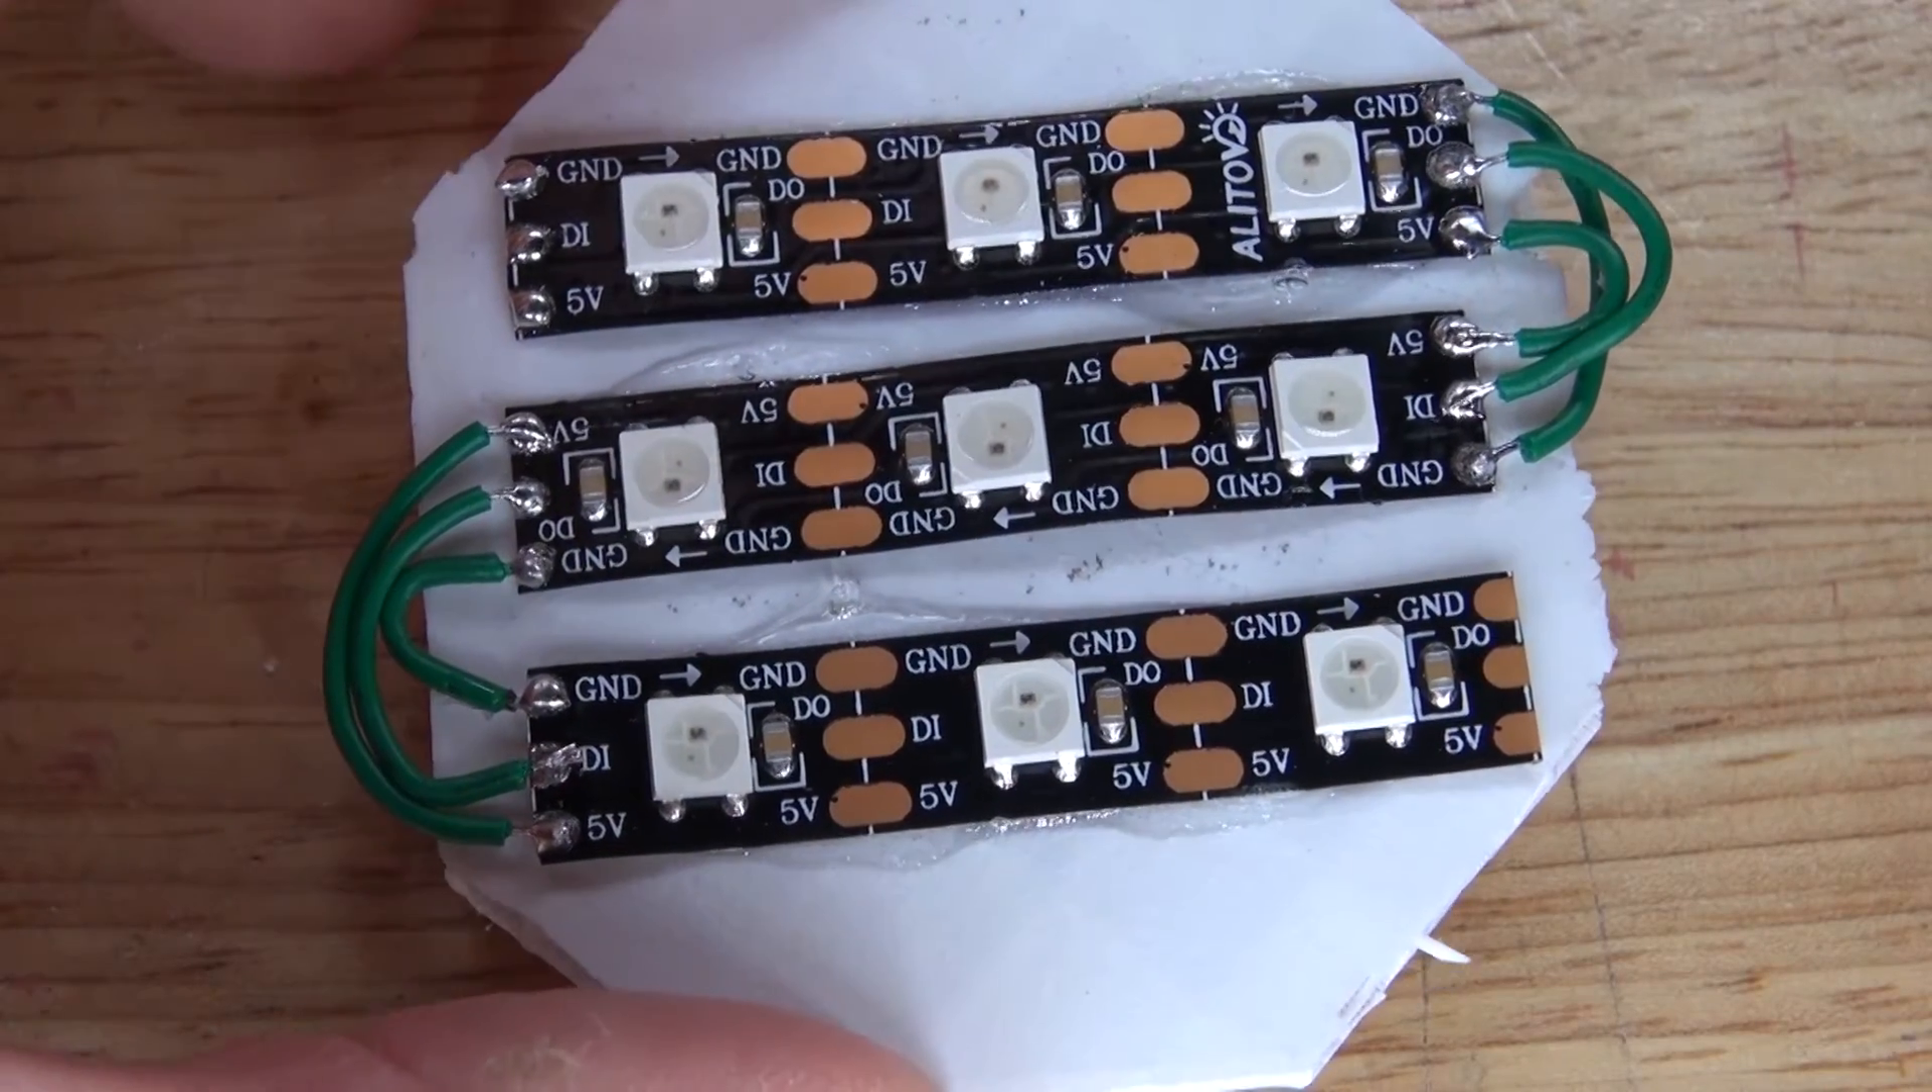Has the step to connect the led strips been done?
Yes.